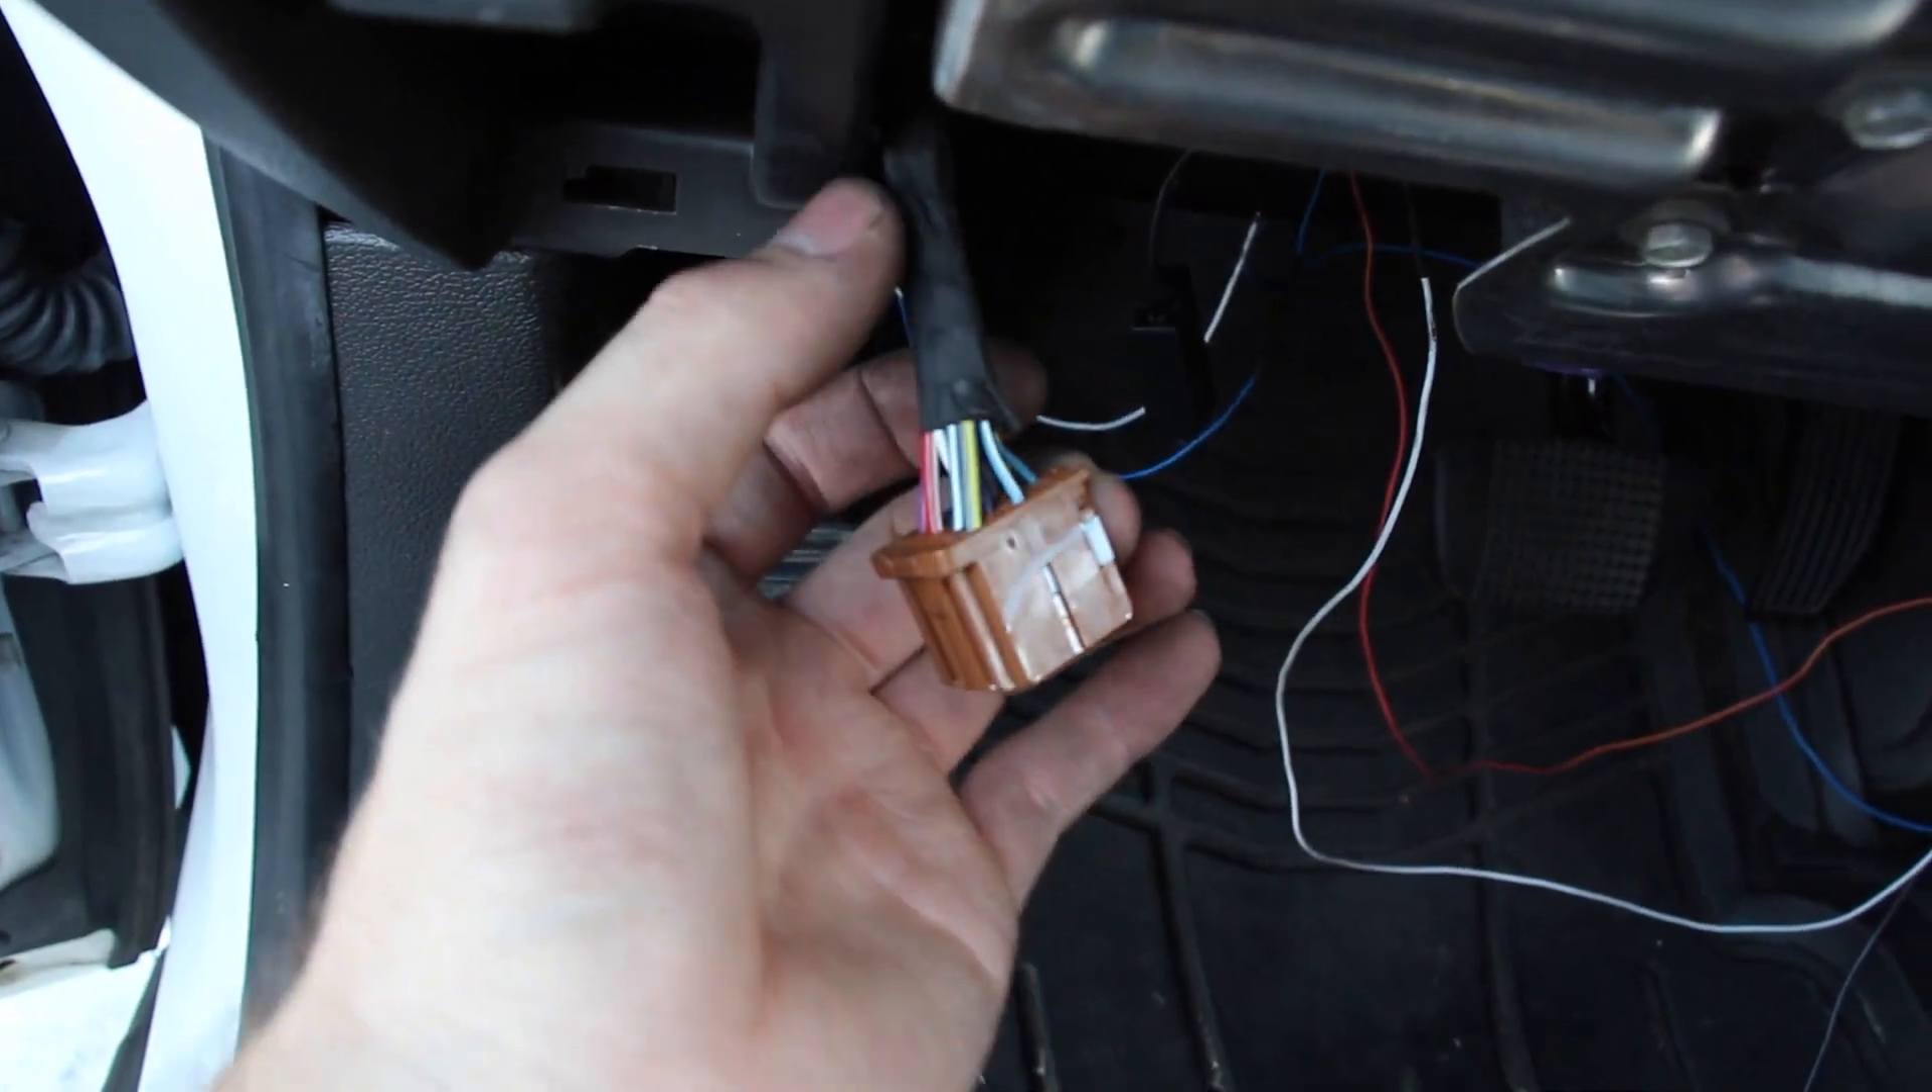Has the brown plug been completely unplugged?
Yes.